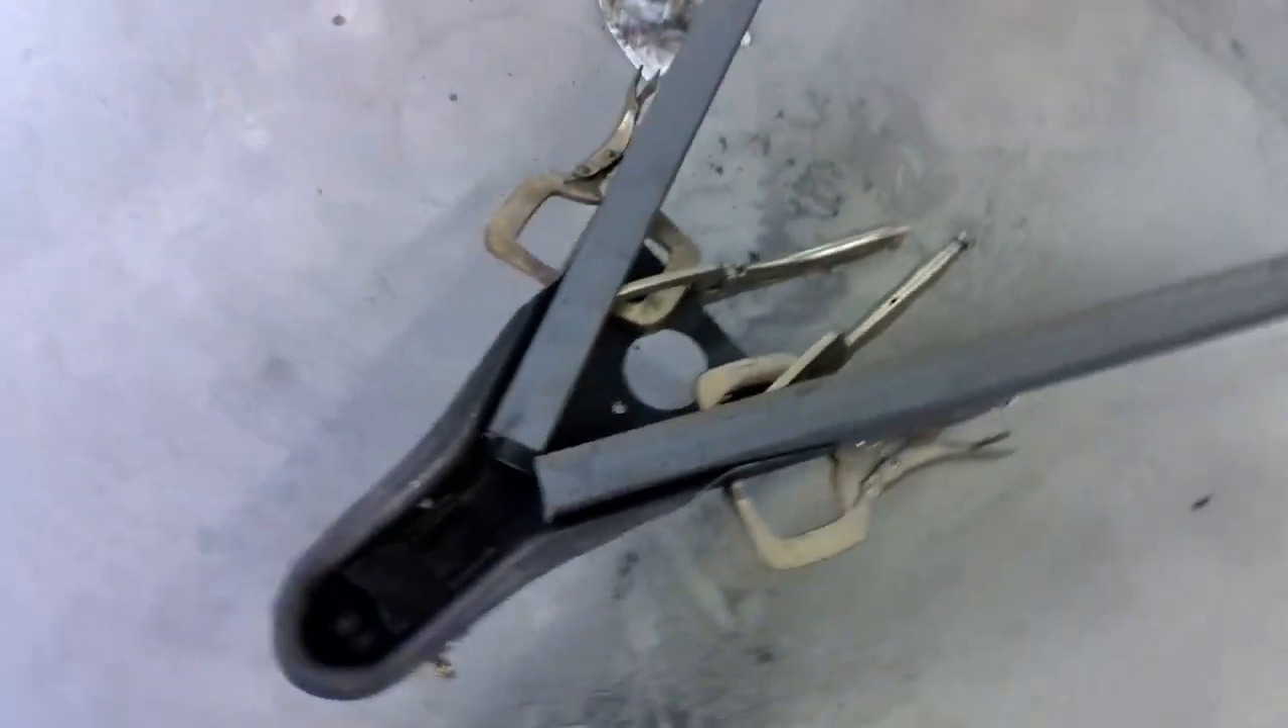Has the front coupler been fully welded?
No.